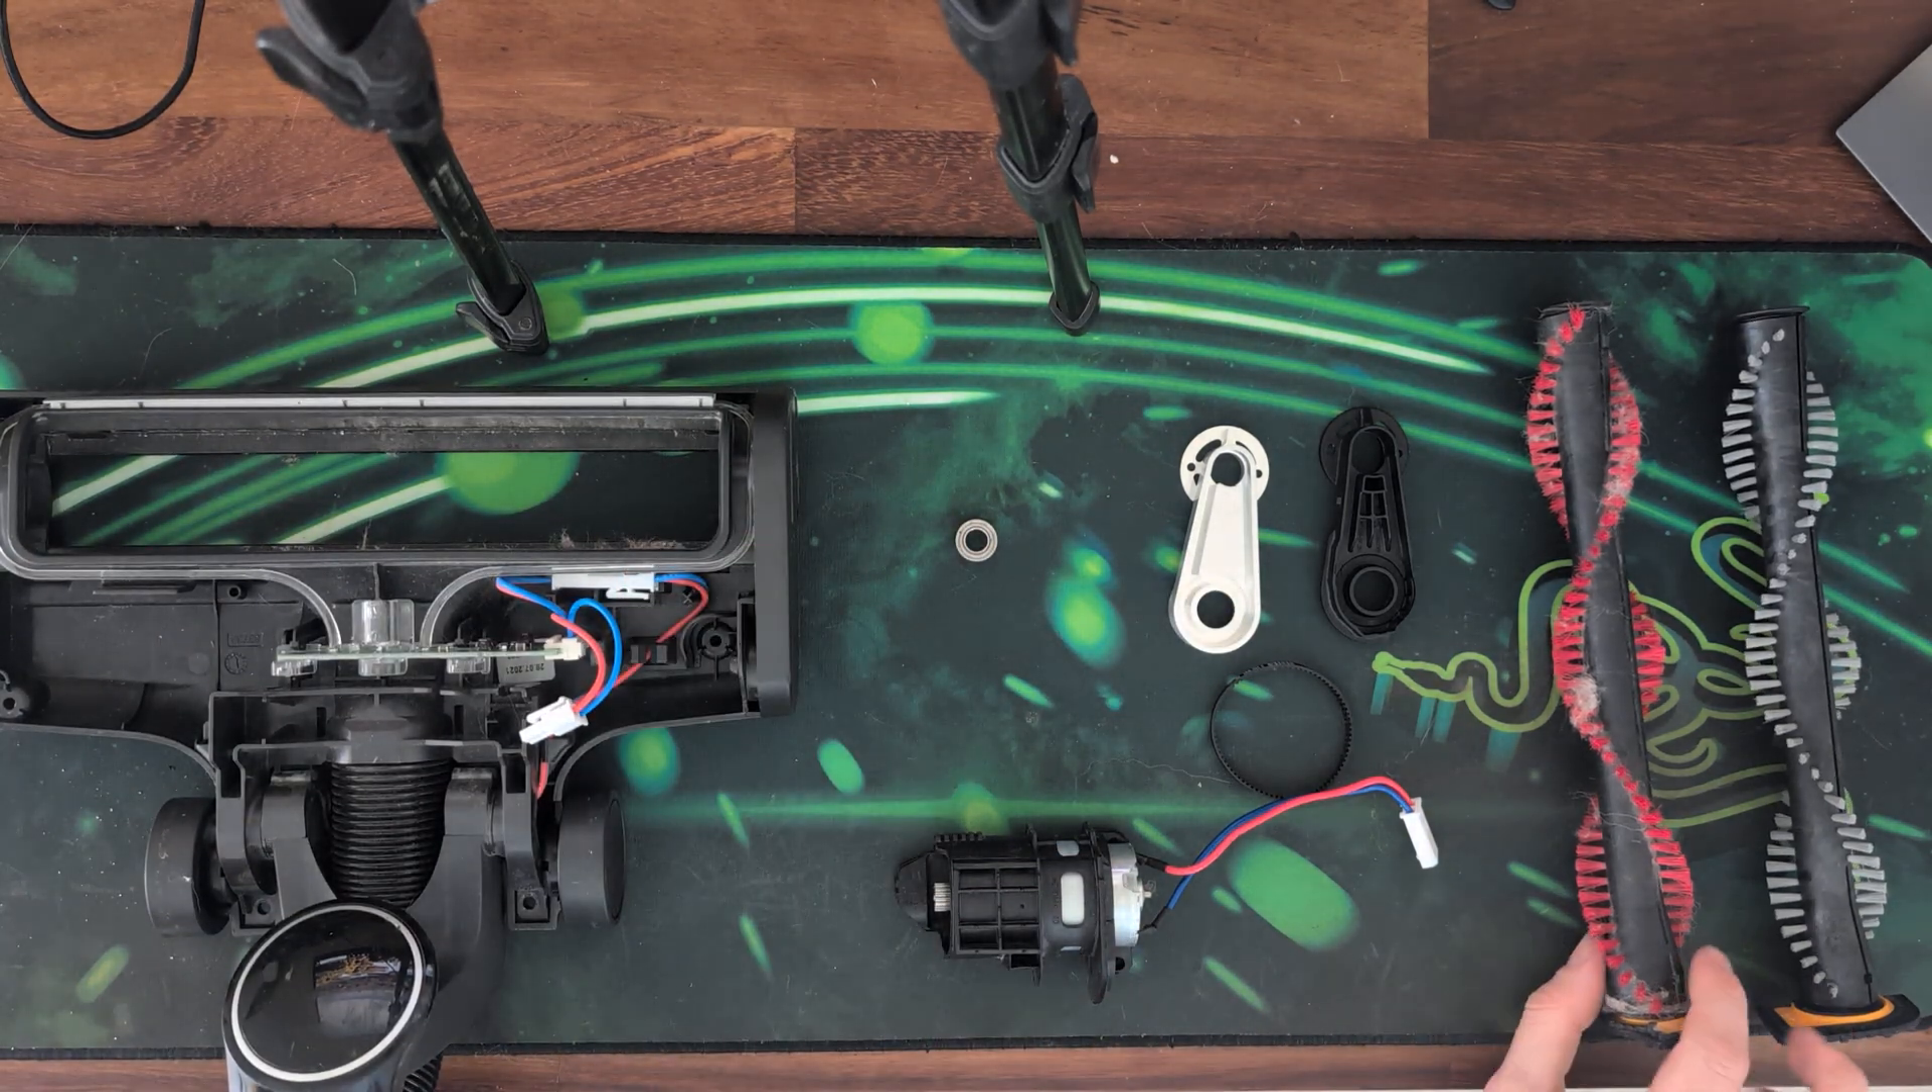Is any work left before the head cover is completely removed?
No.